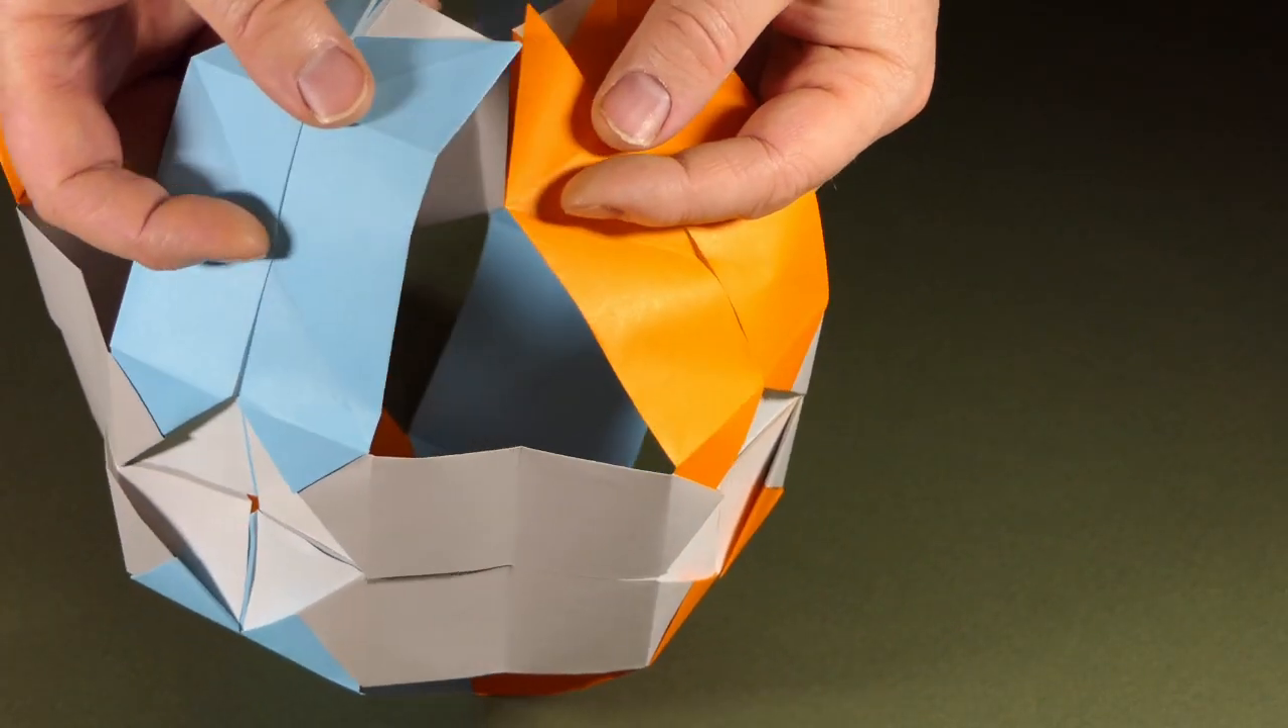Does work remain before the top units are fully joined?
Yes.